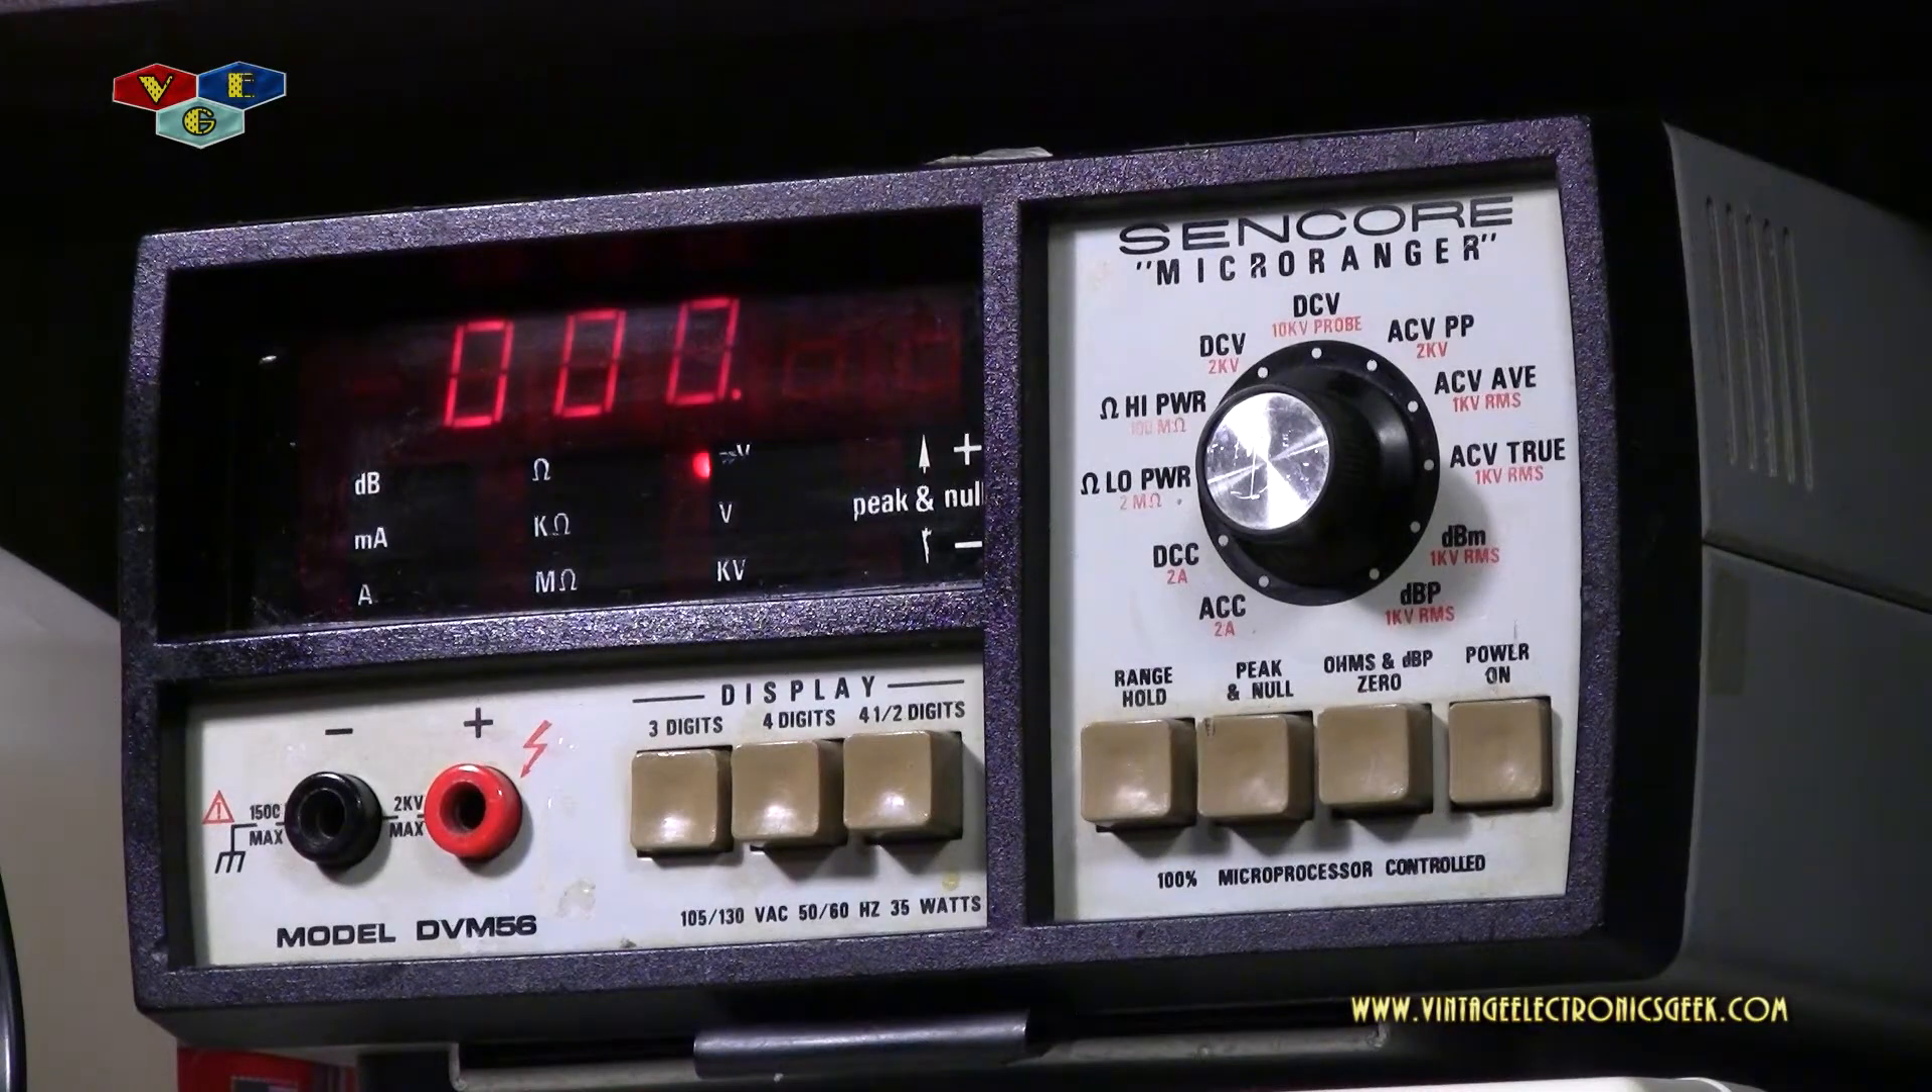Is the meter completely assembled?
Yes.